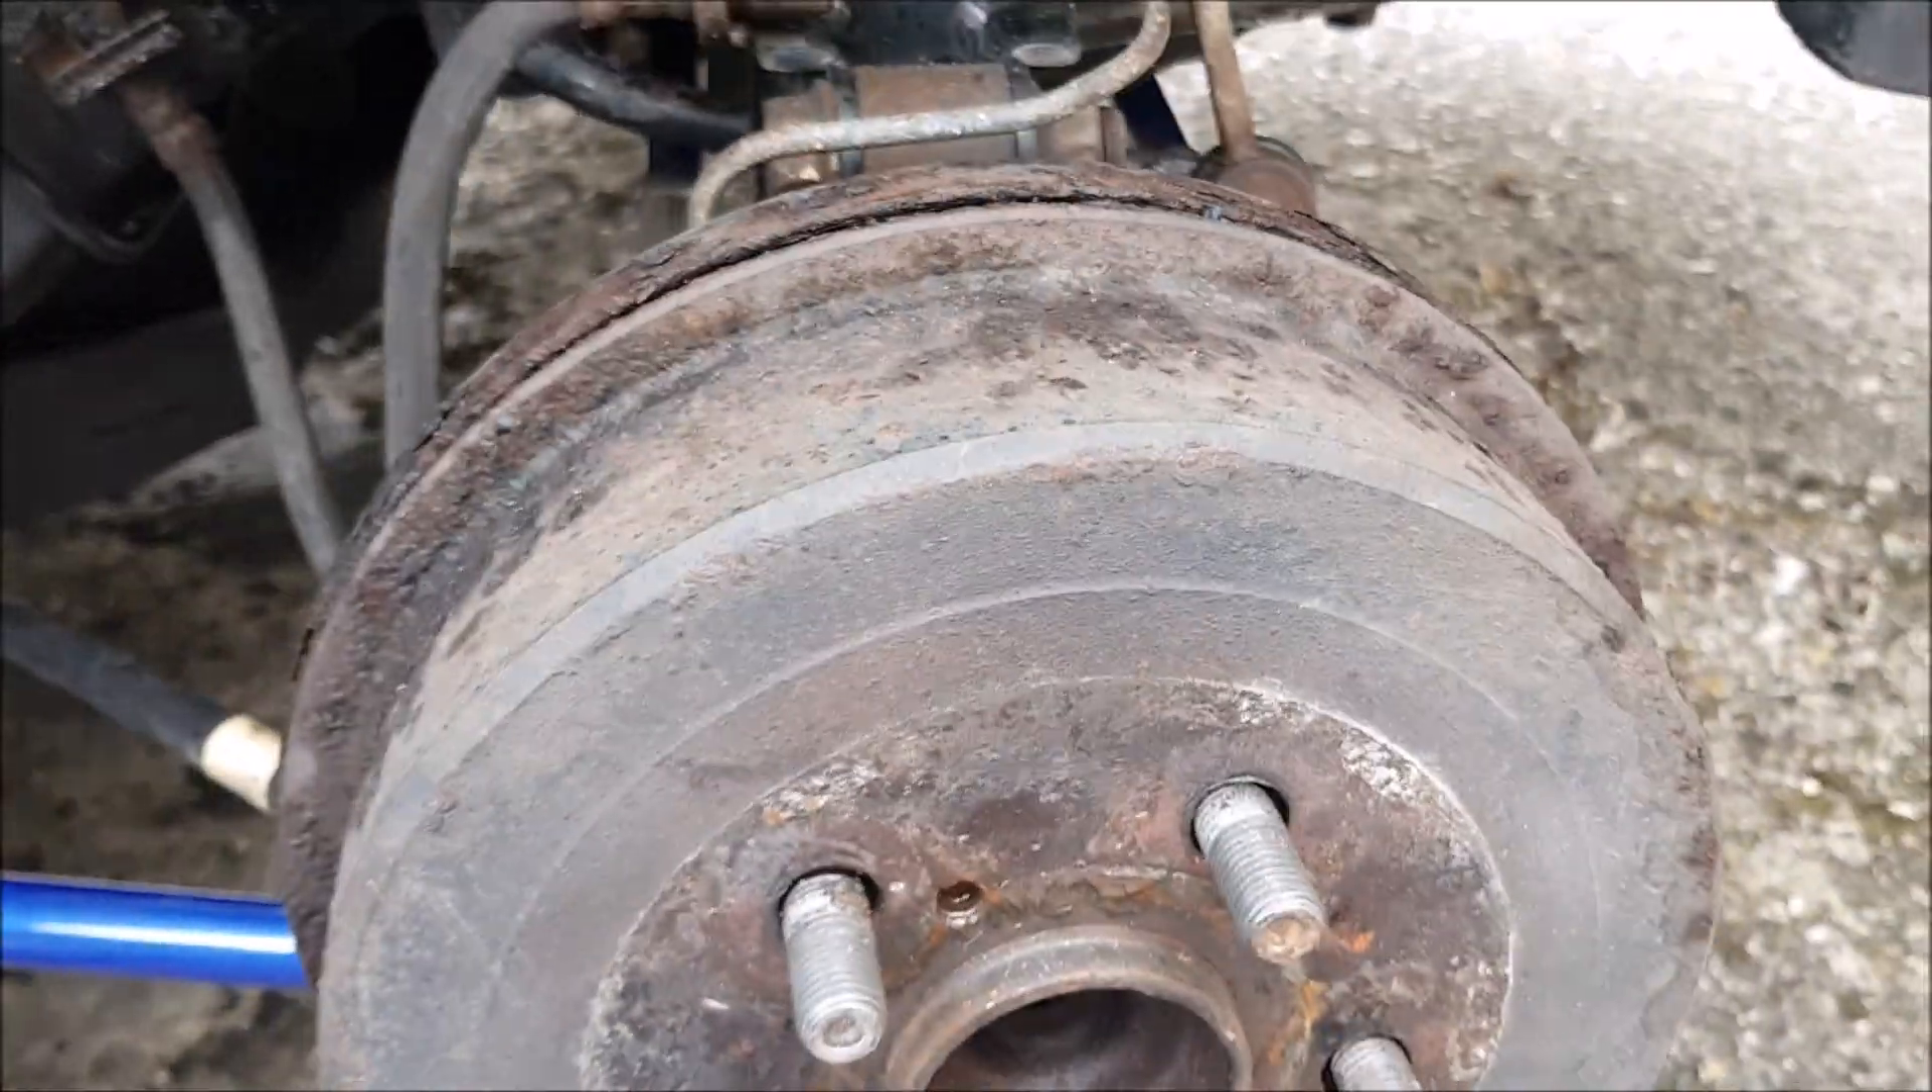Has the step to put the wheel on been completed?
No.